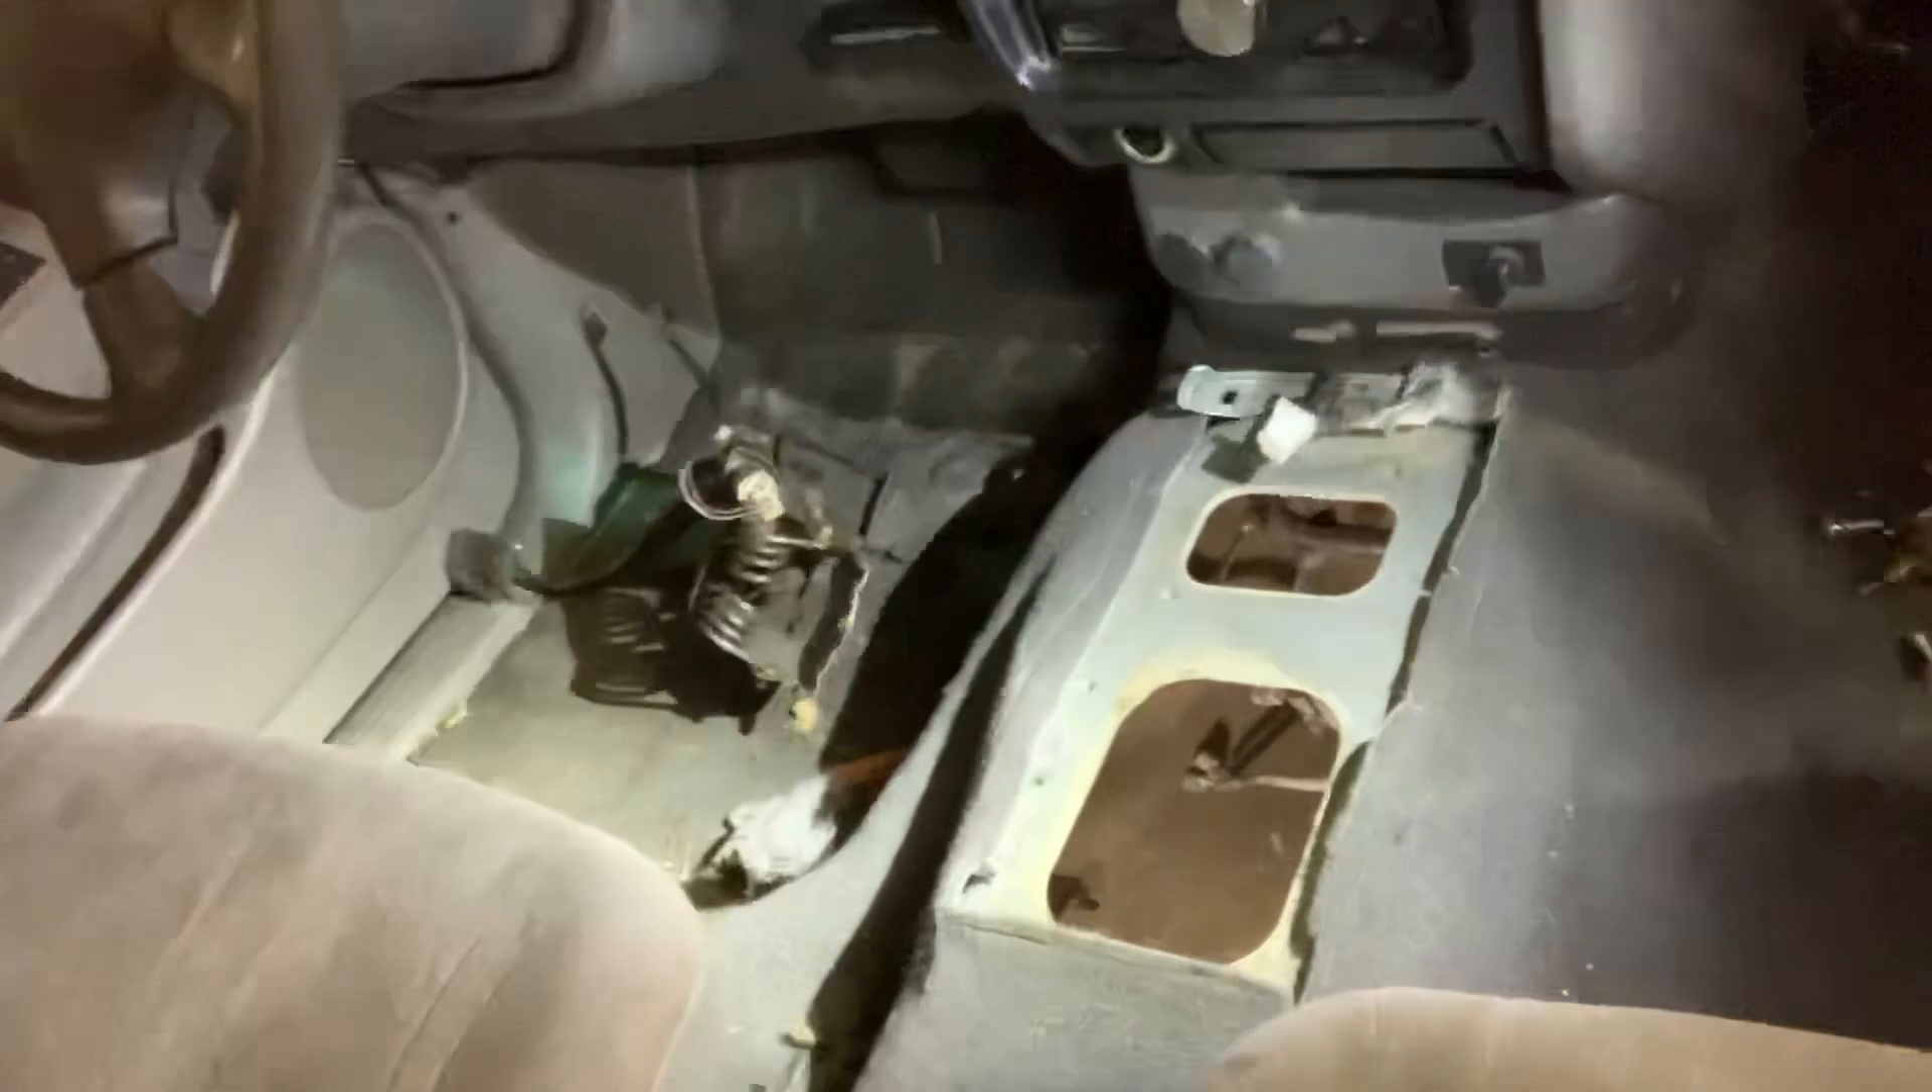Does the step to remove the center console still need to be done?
No.